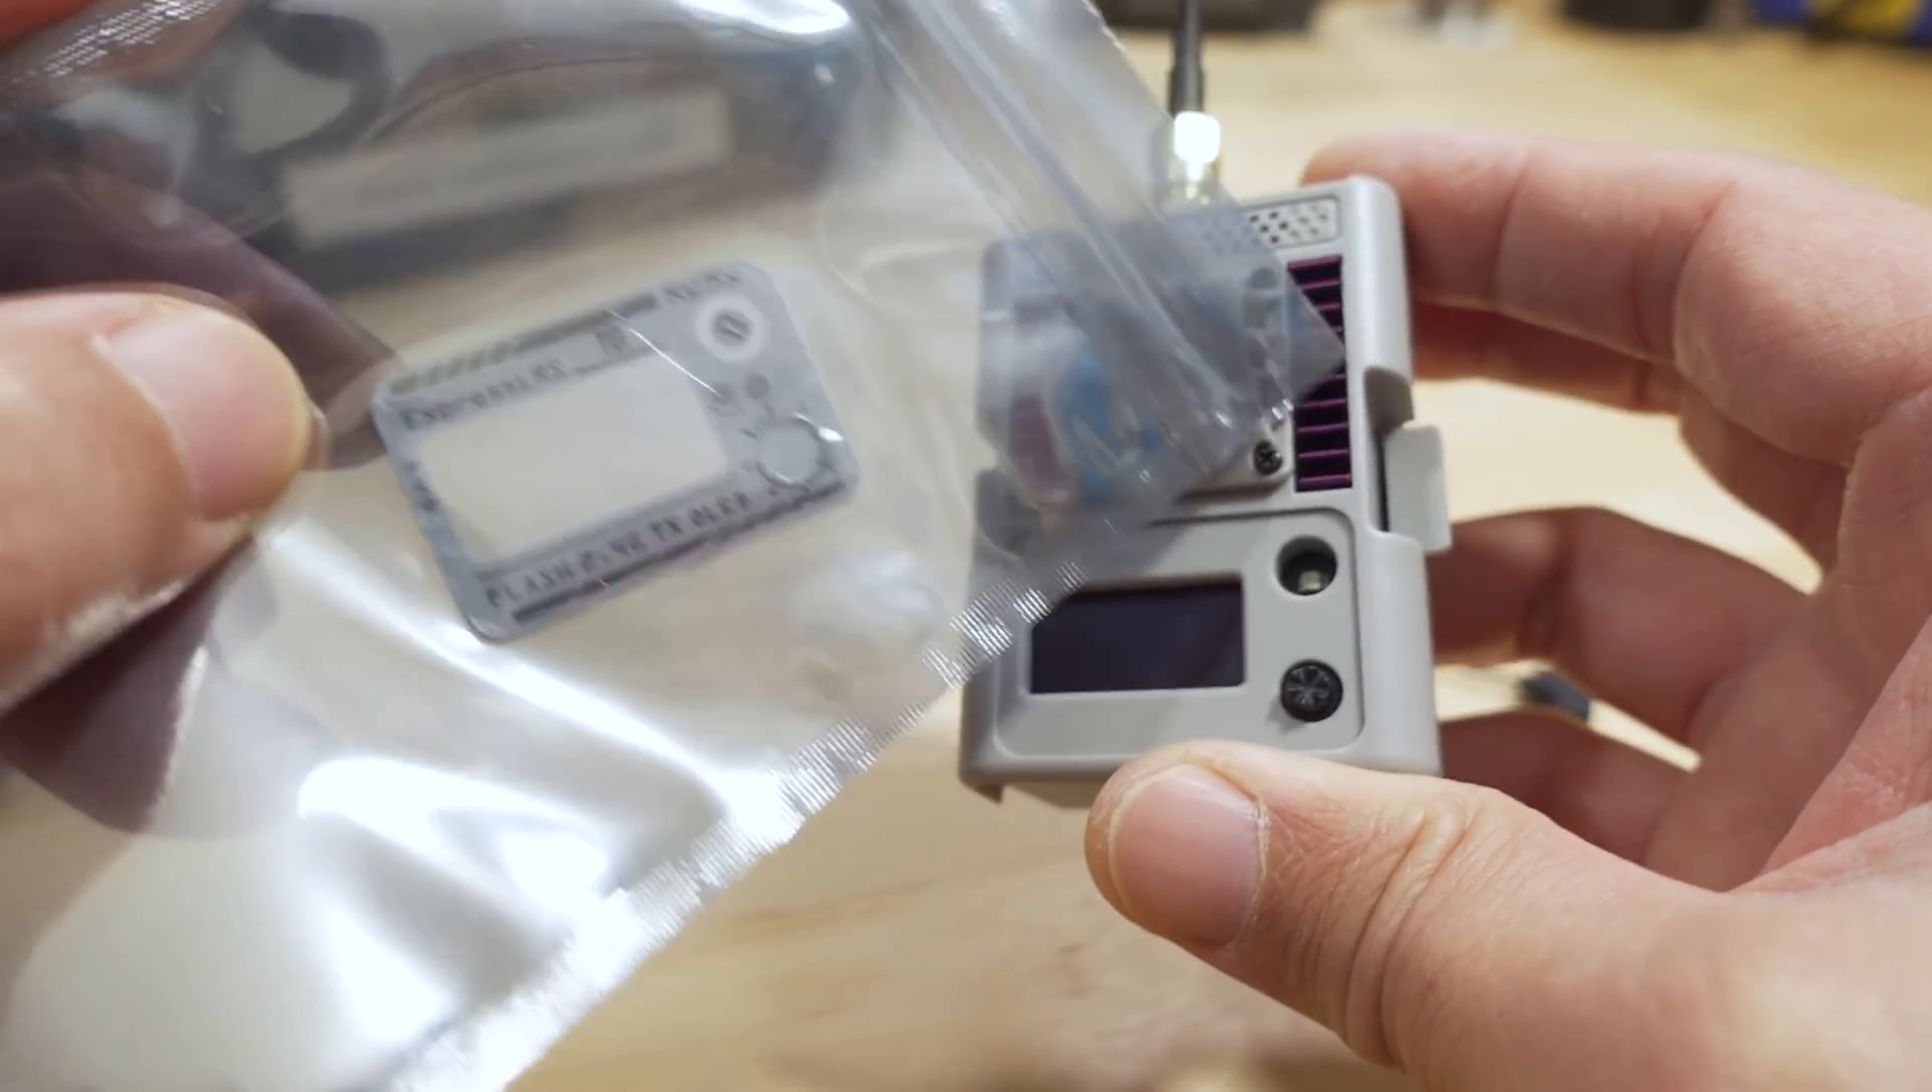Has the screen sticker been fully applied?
No.